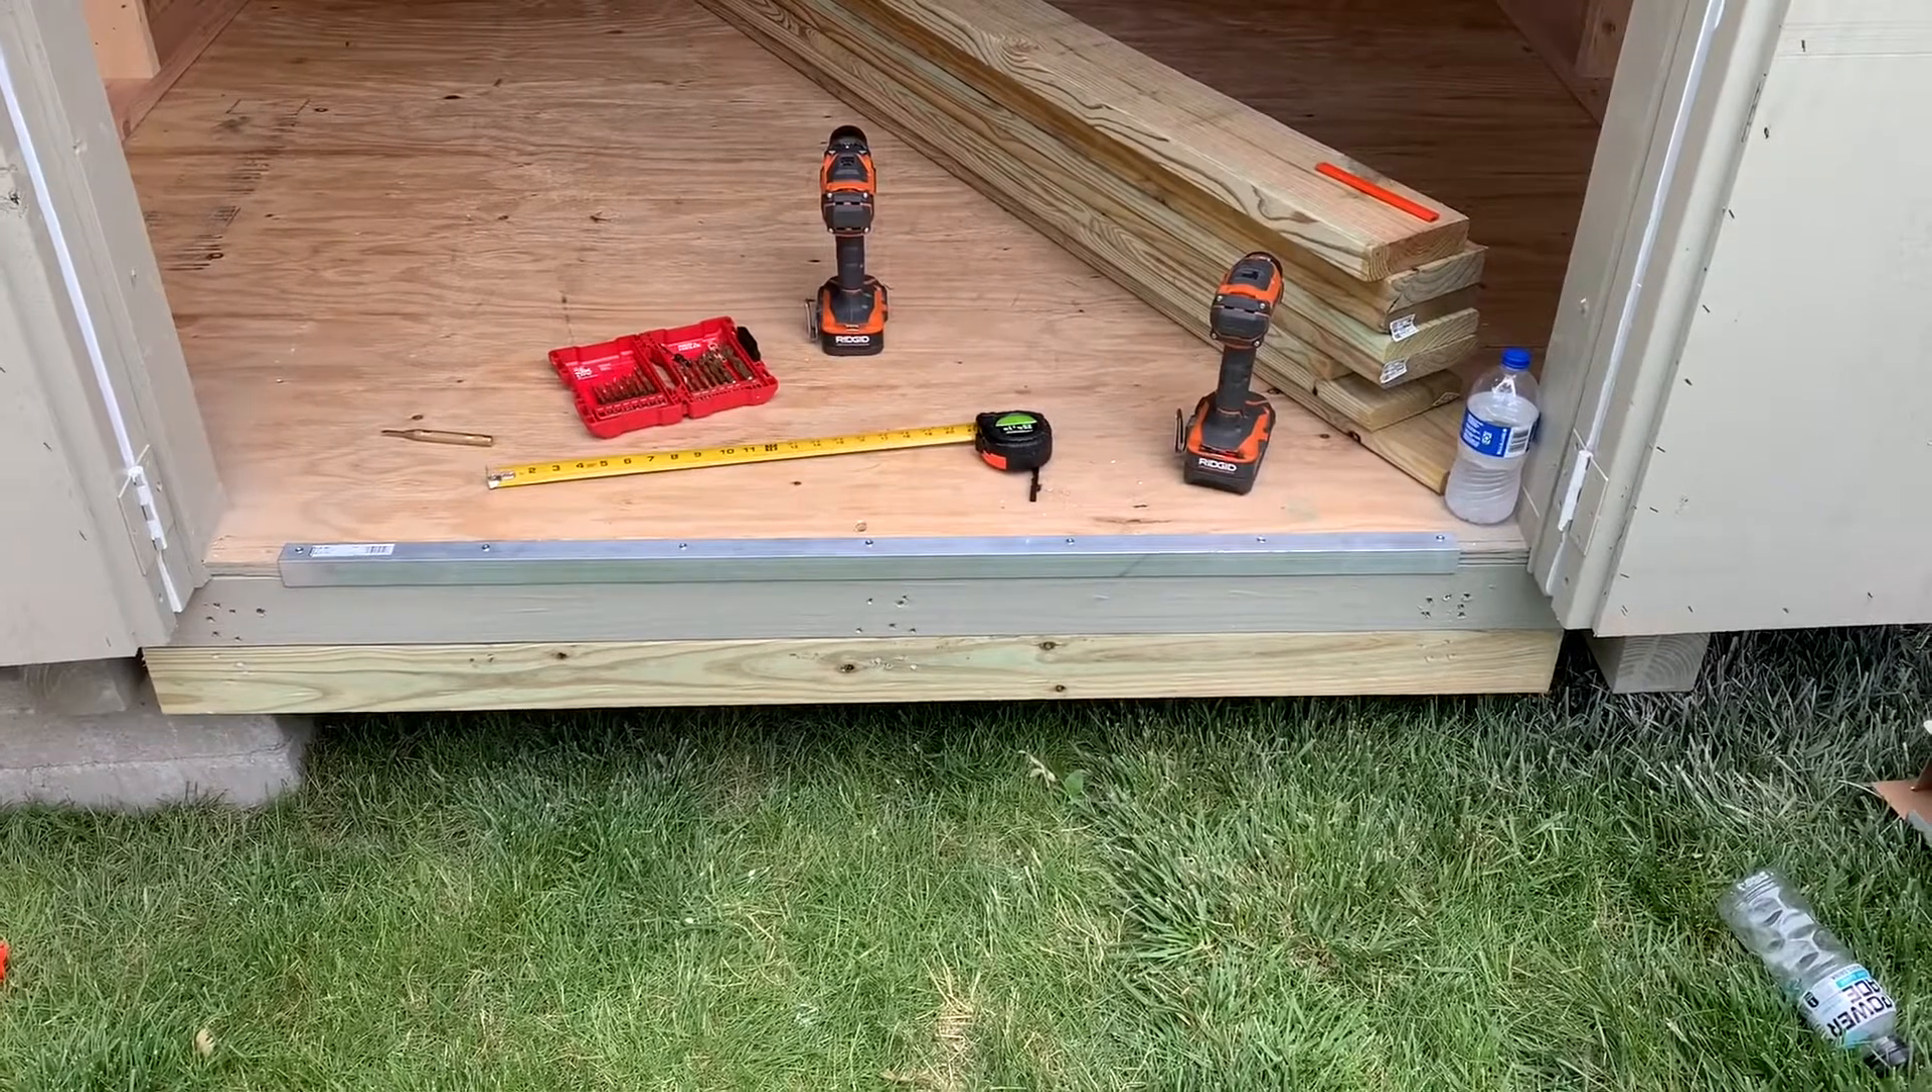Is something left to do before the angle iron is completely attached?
No.